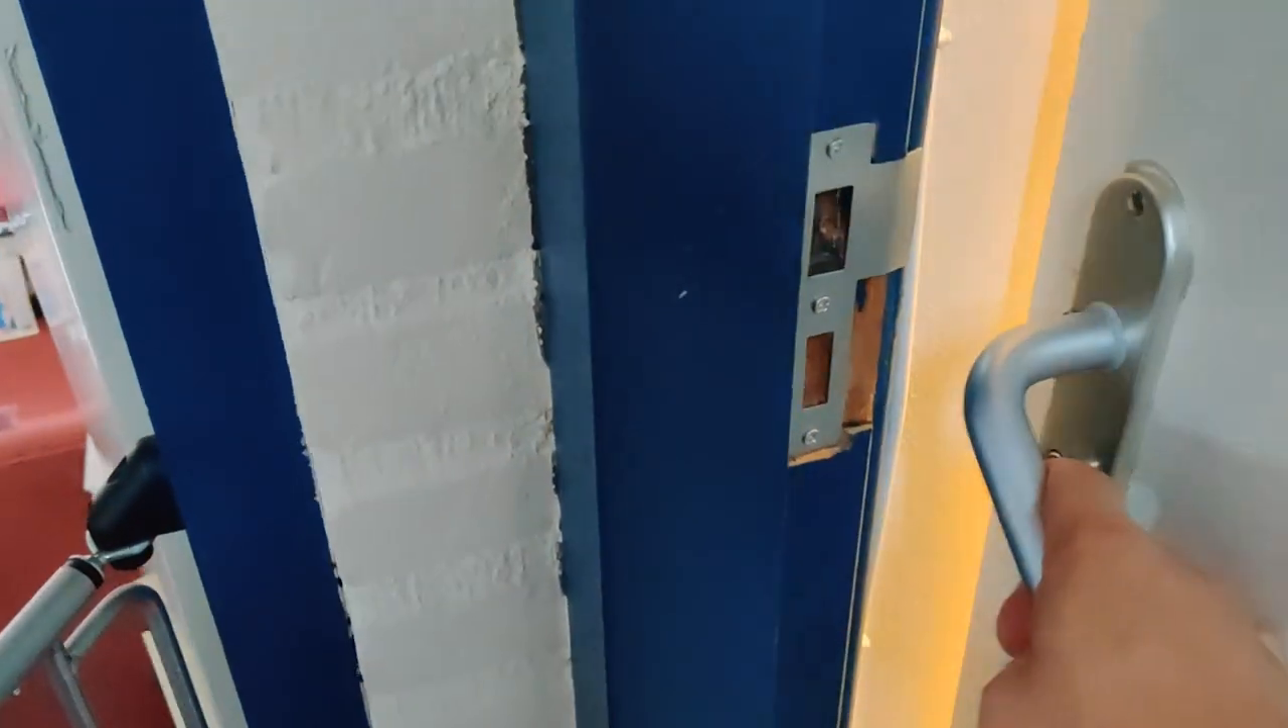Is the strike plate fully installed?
Yes.